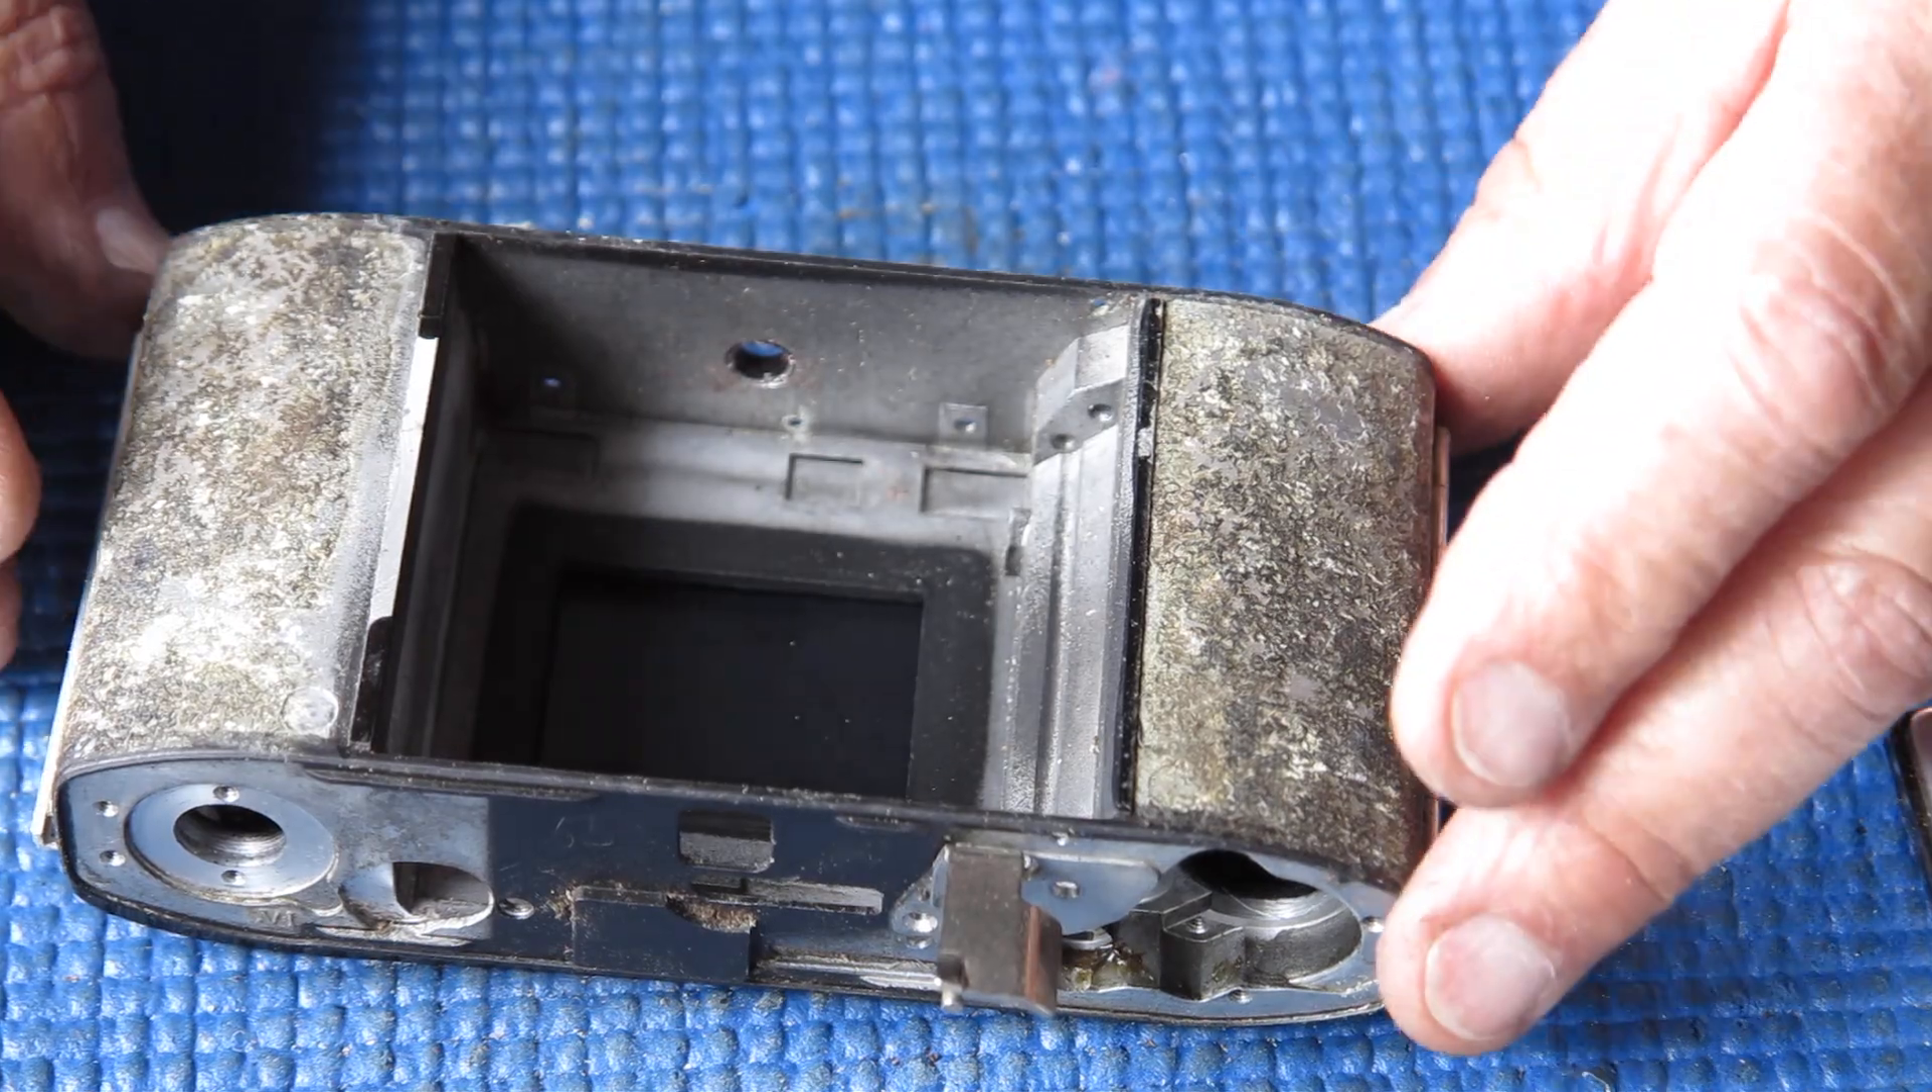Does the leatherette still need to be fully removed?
No.